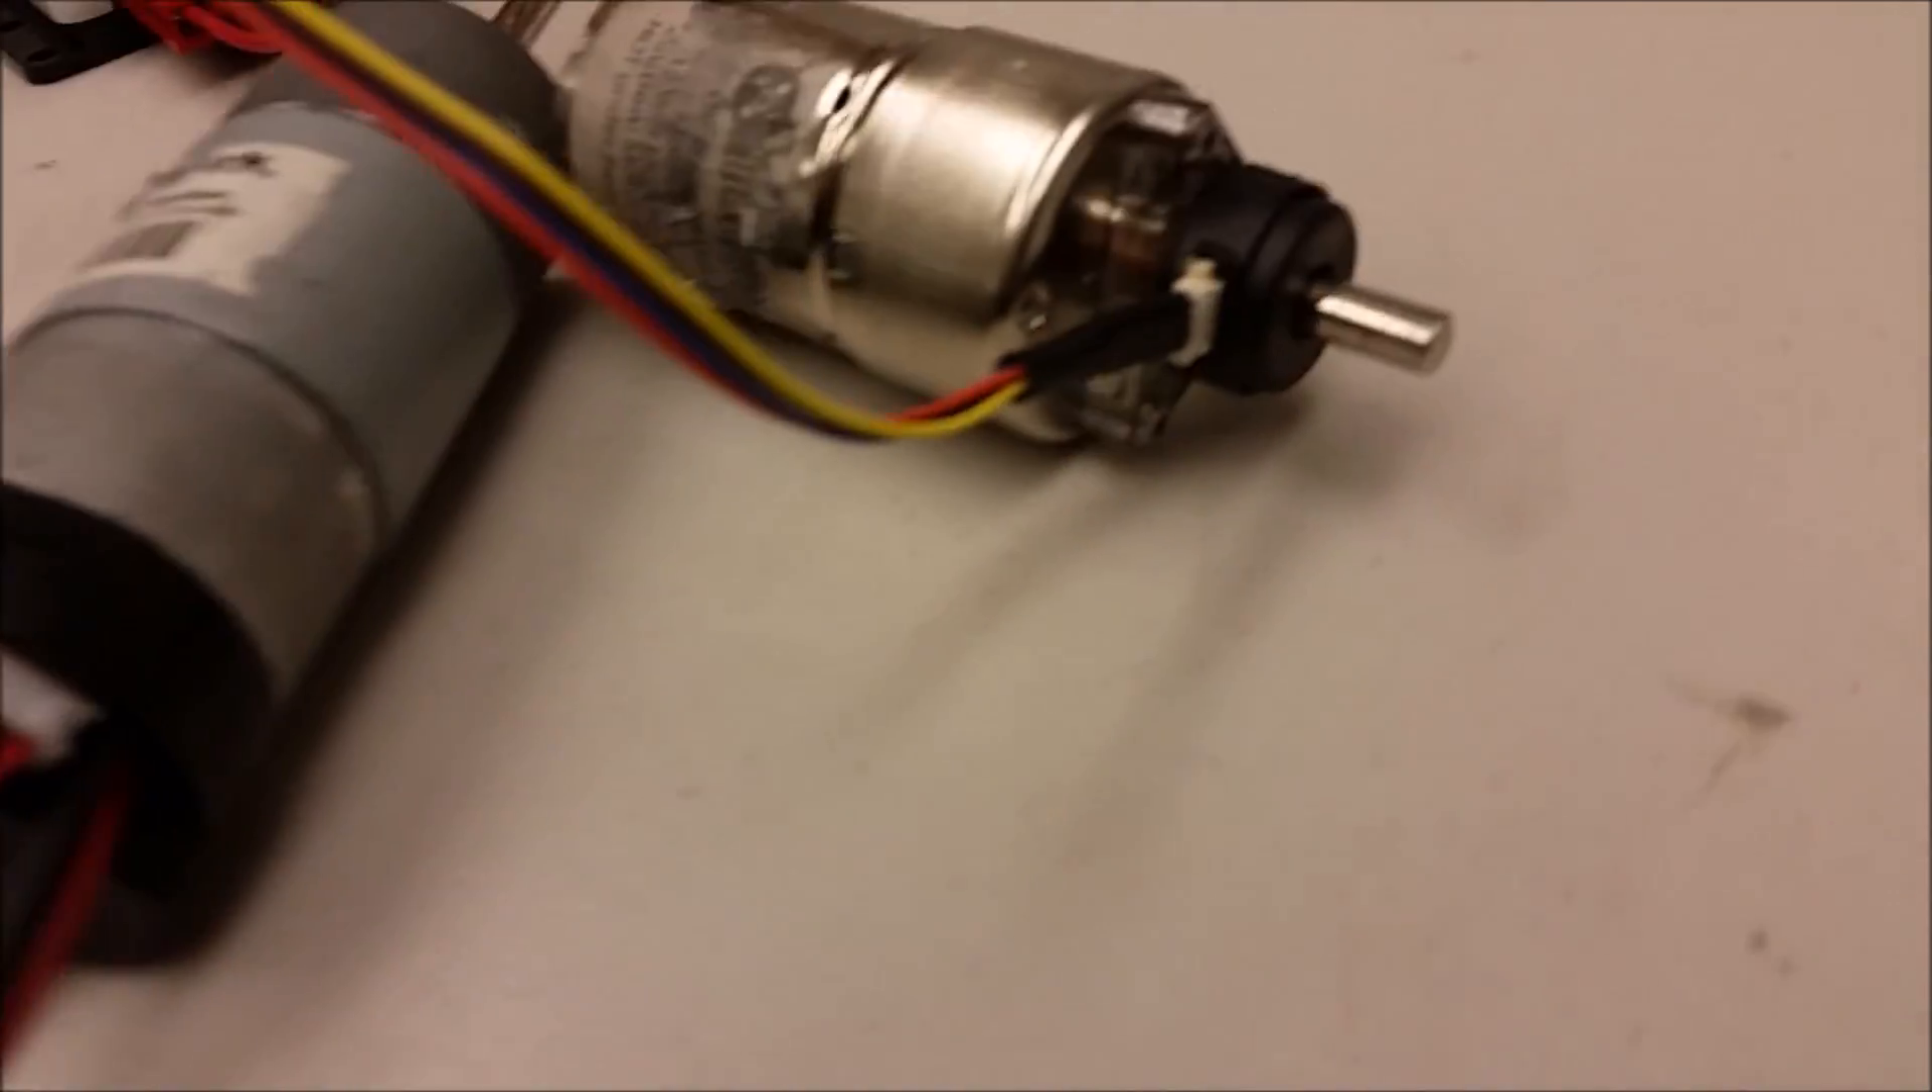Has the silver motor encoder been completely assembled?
Yes.